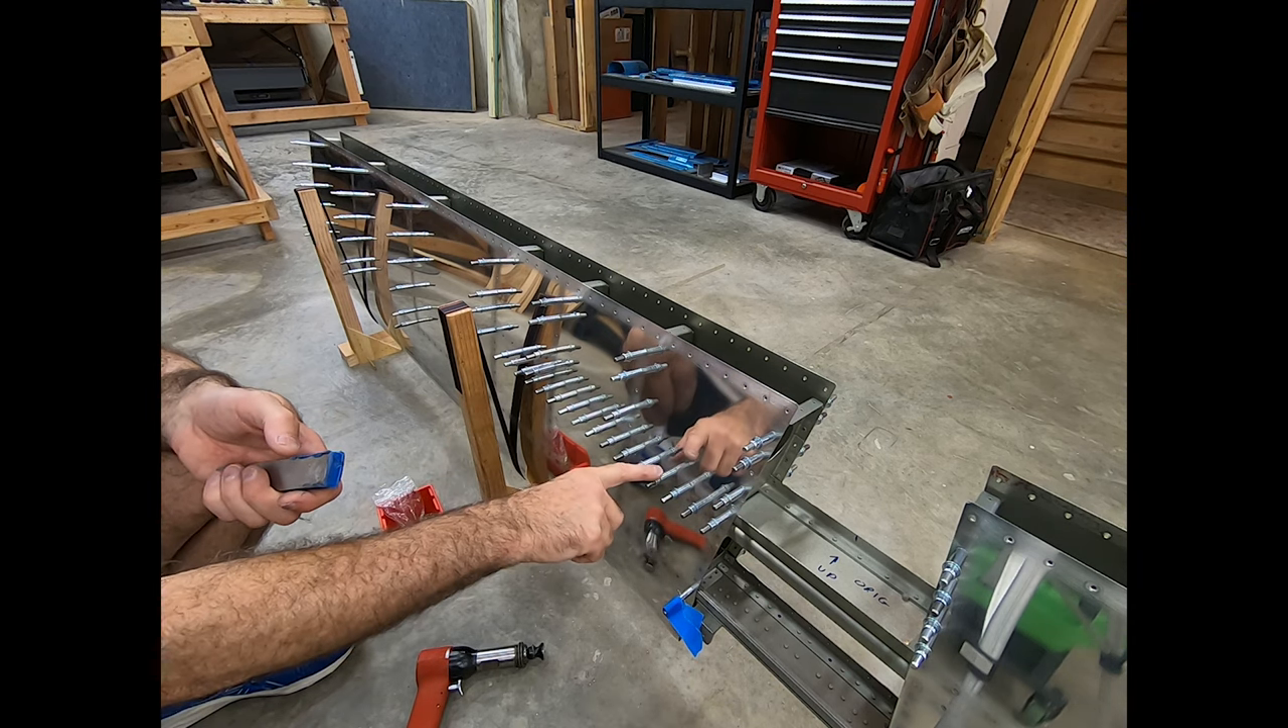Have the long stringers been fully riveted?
No.